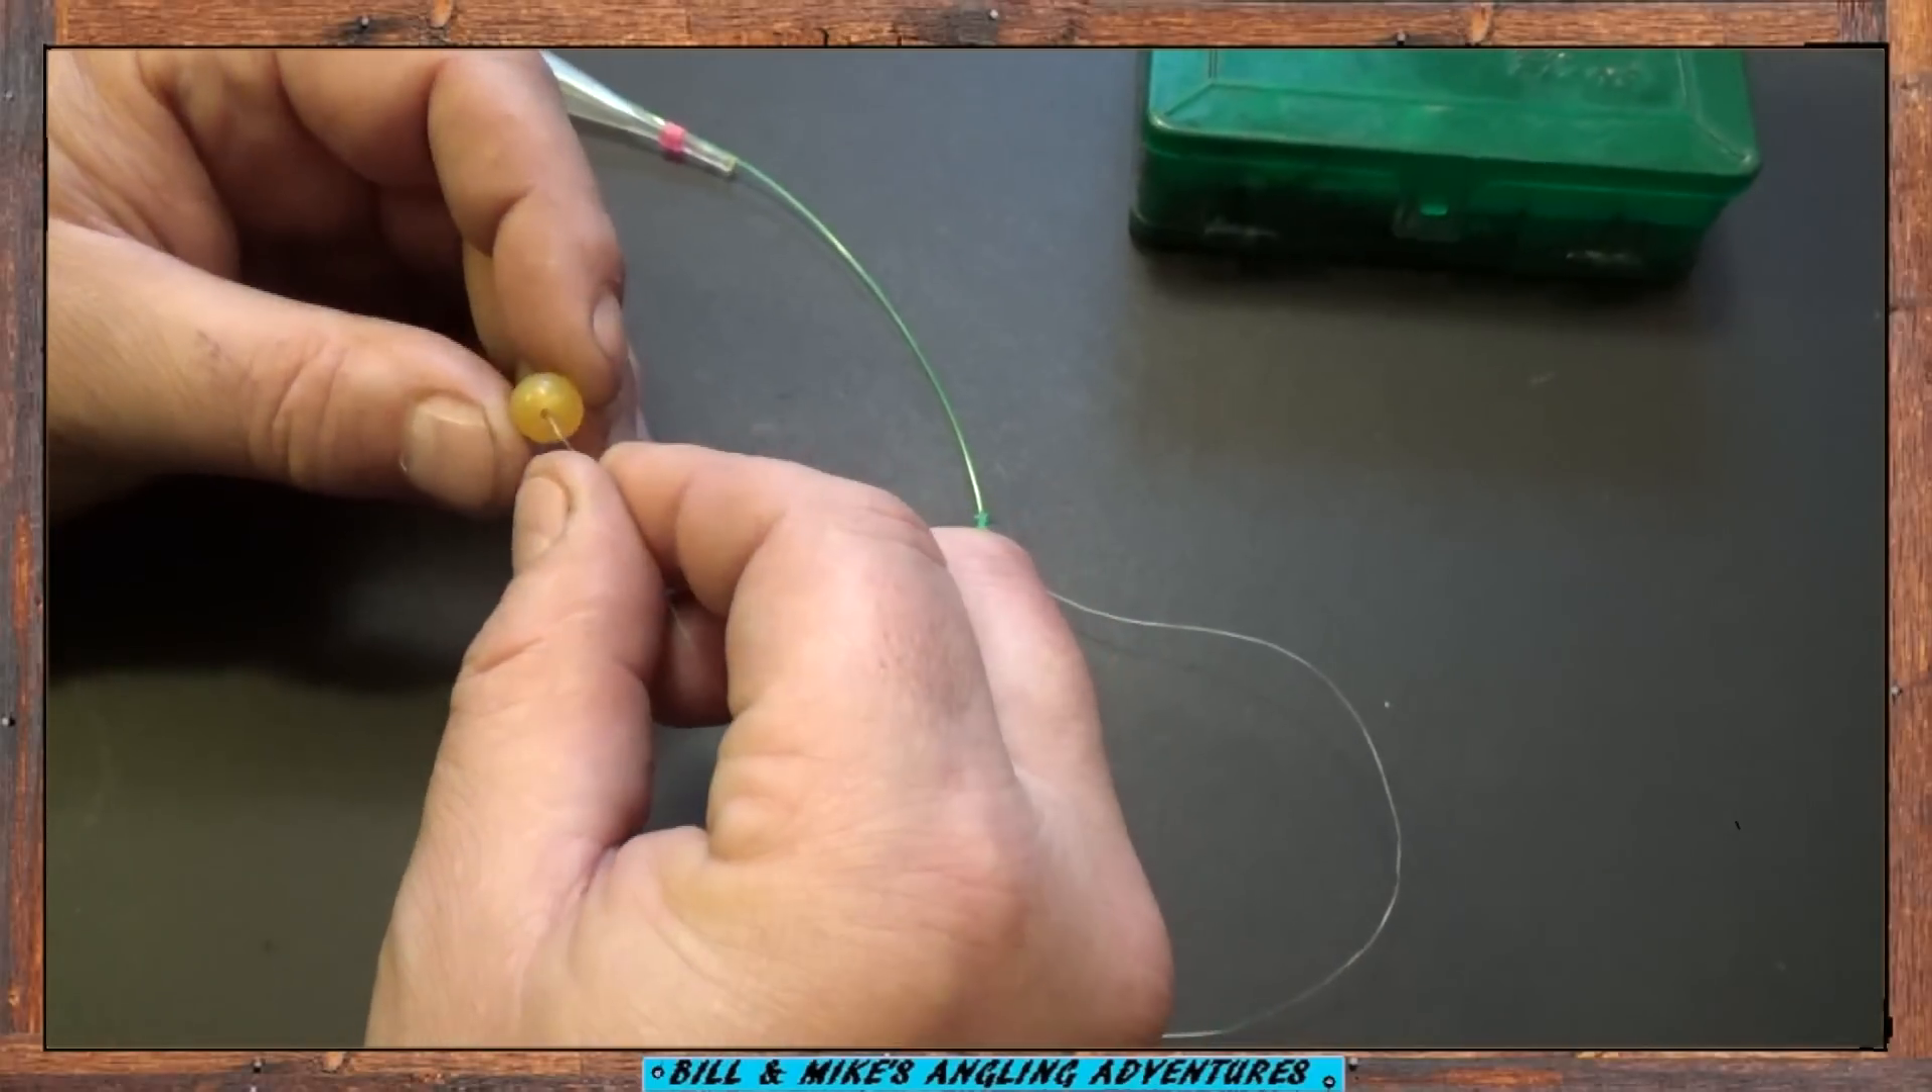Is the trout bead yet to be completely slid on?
Yes.